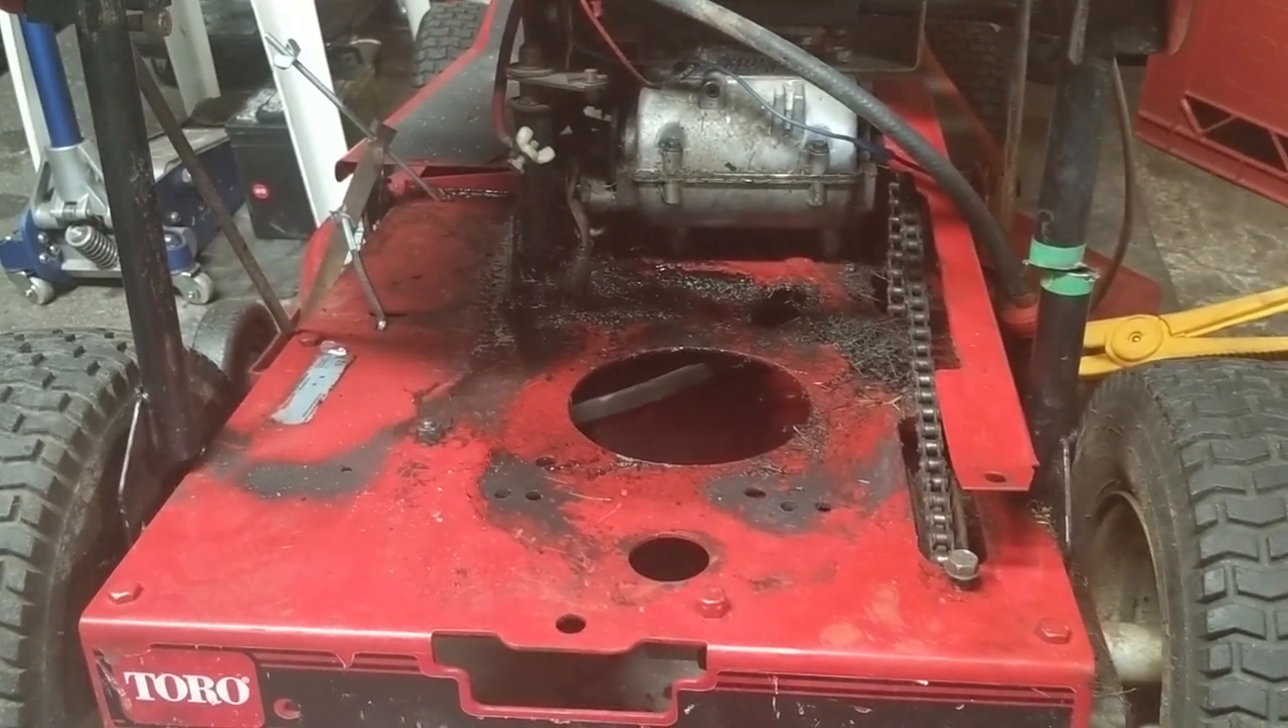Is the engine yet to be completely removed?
No.